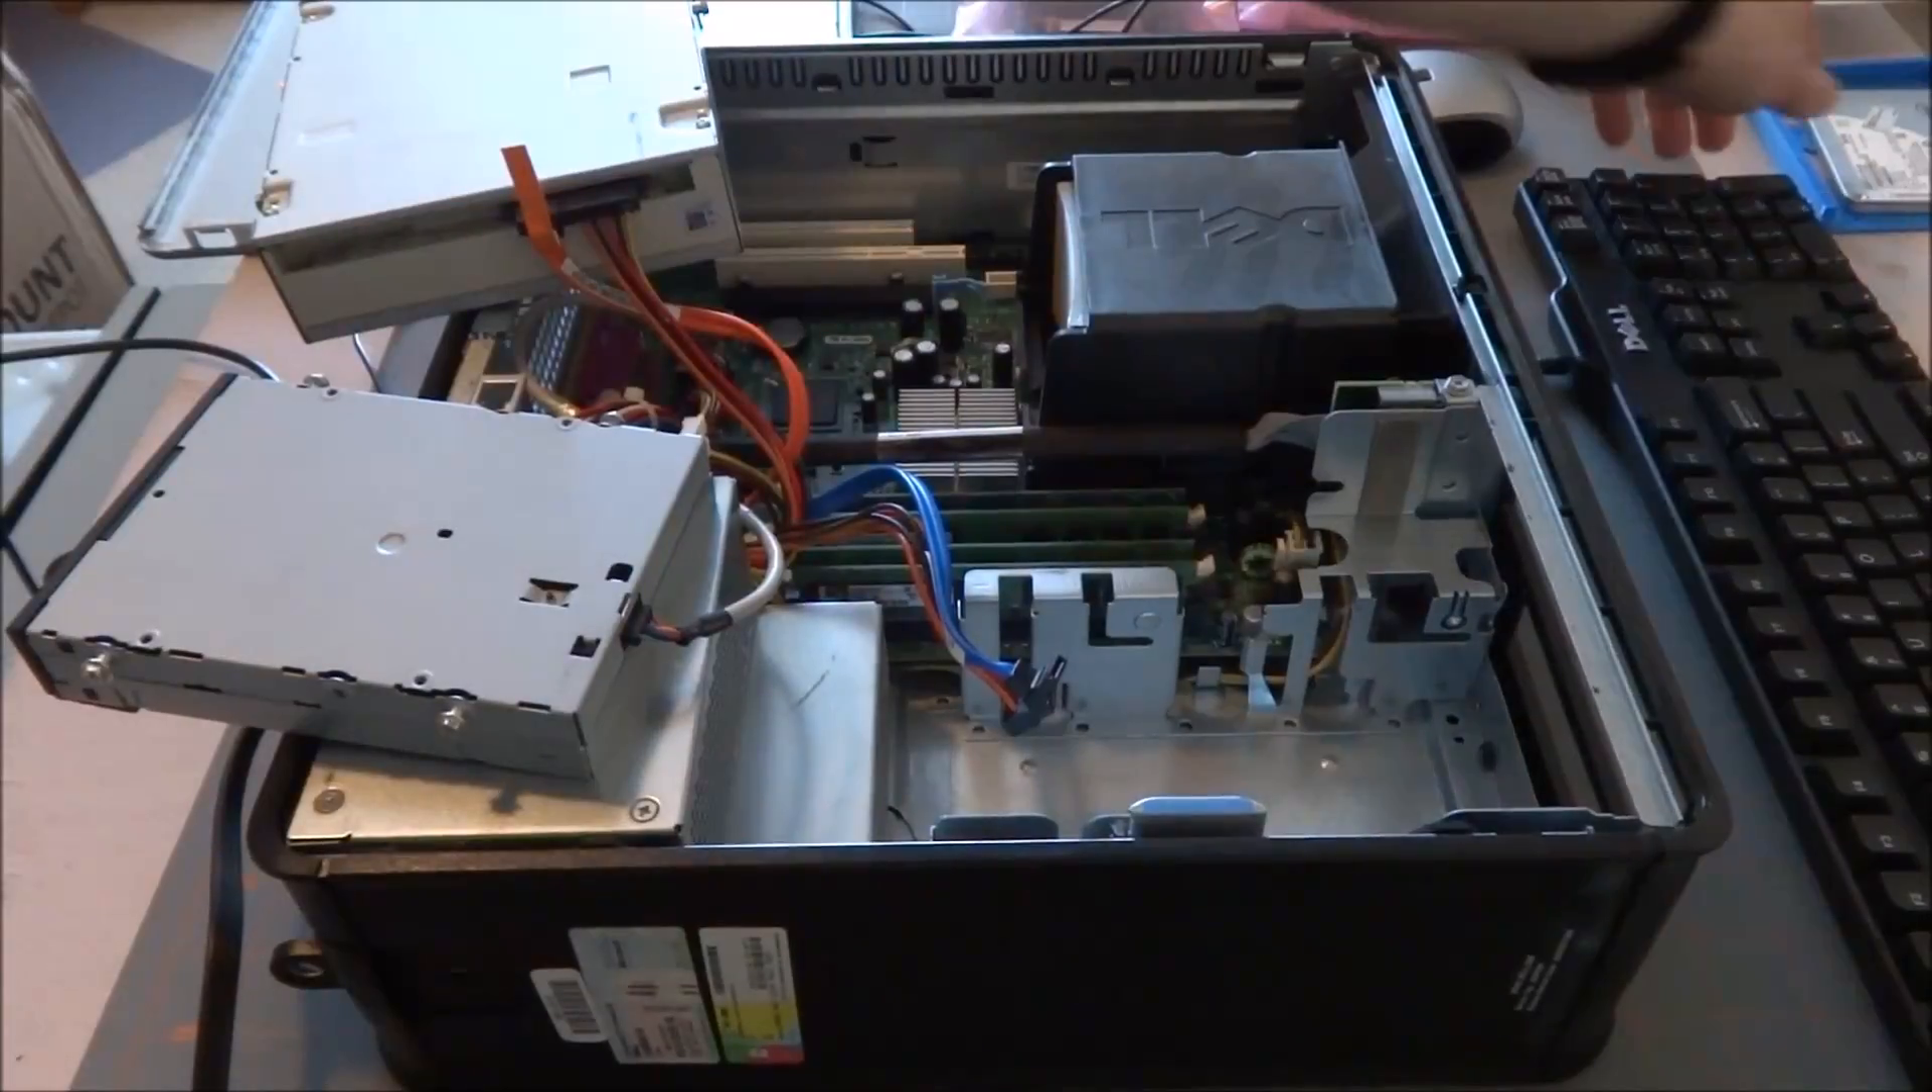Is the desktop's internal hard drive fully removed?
Yes.